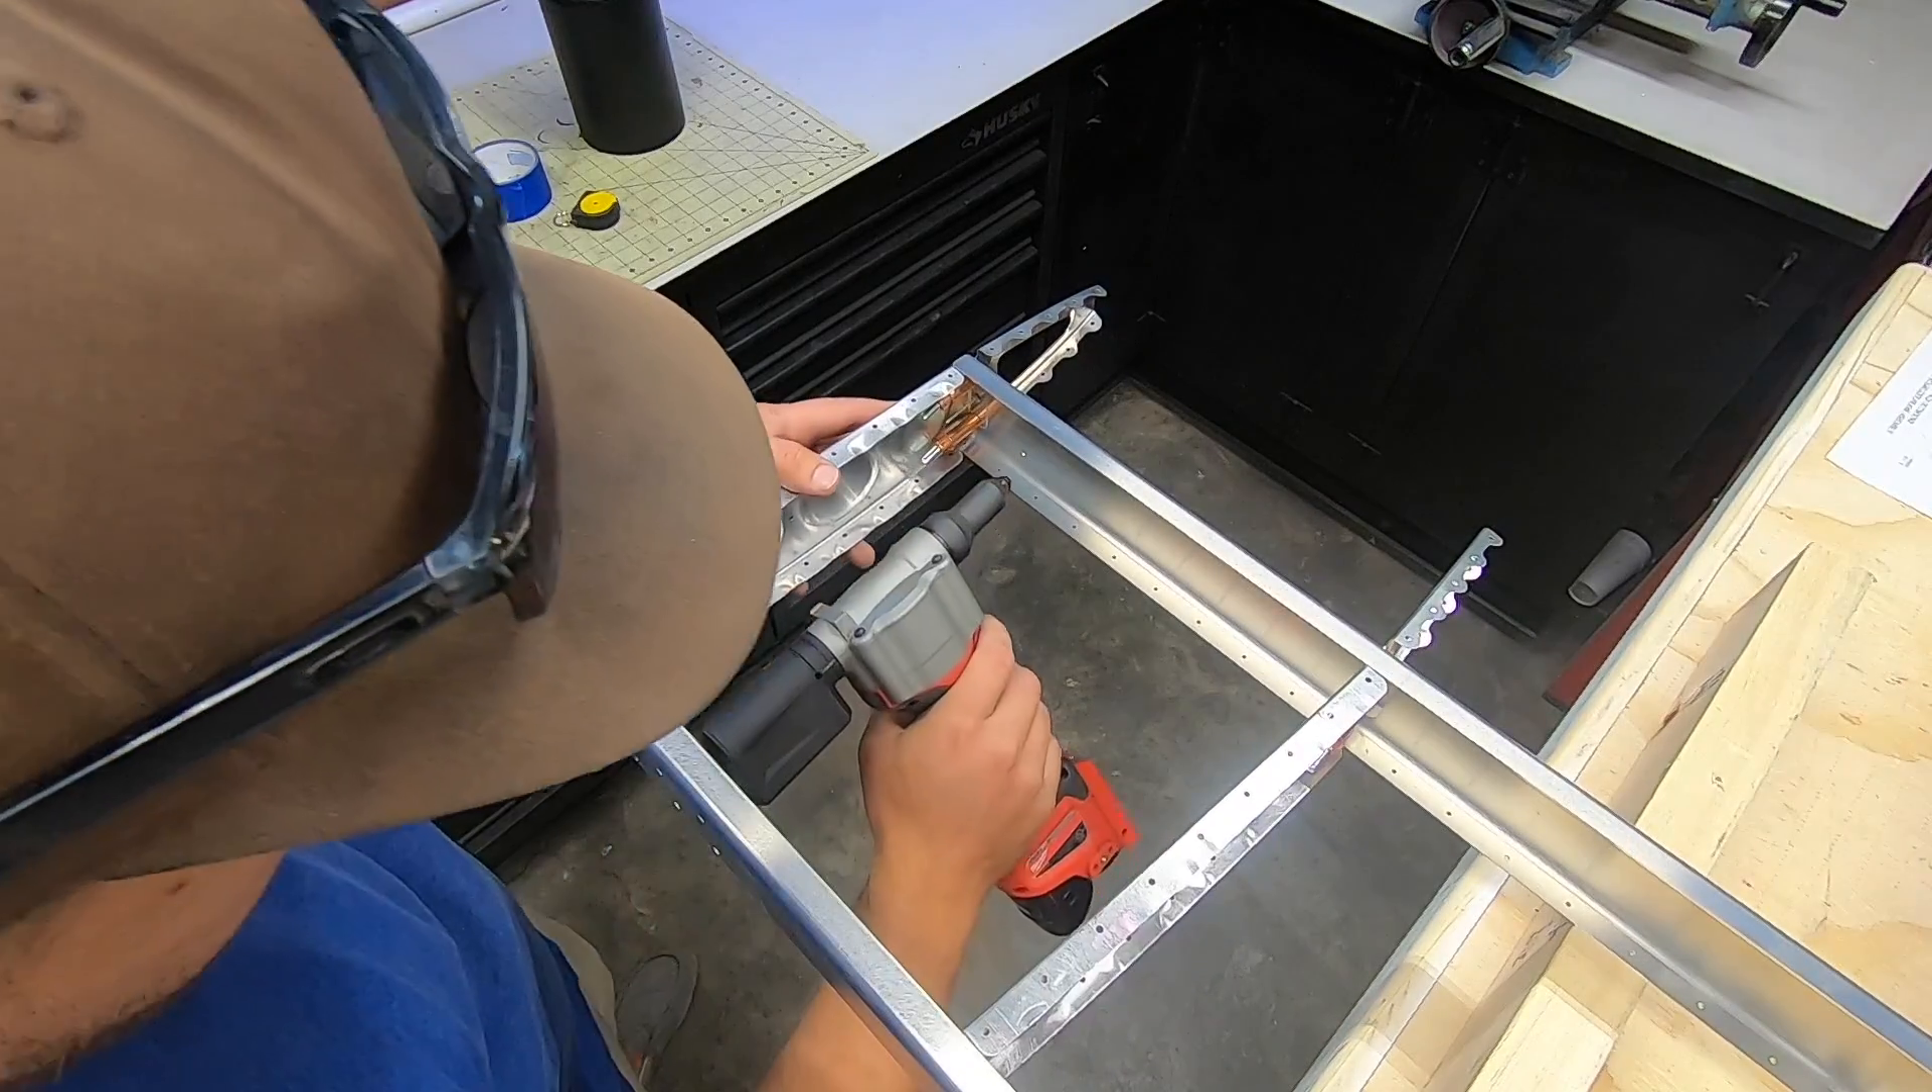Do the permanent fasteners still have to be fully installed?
Yes.